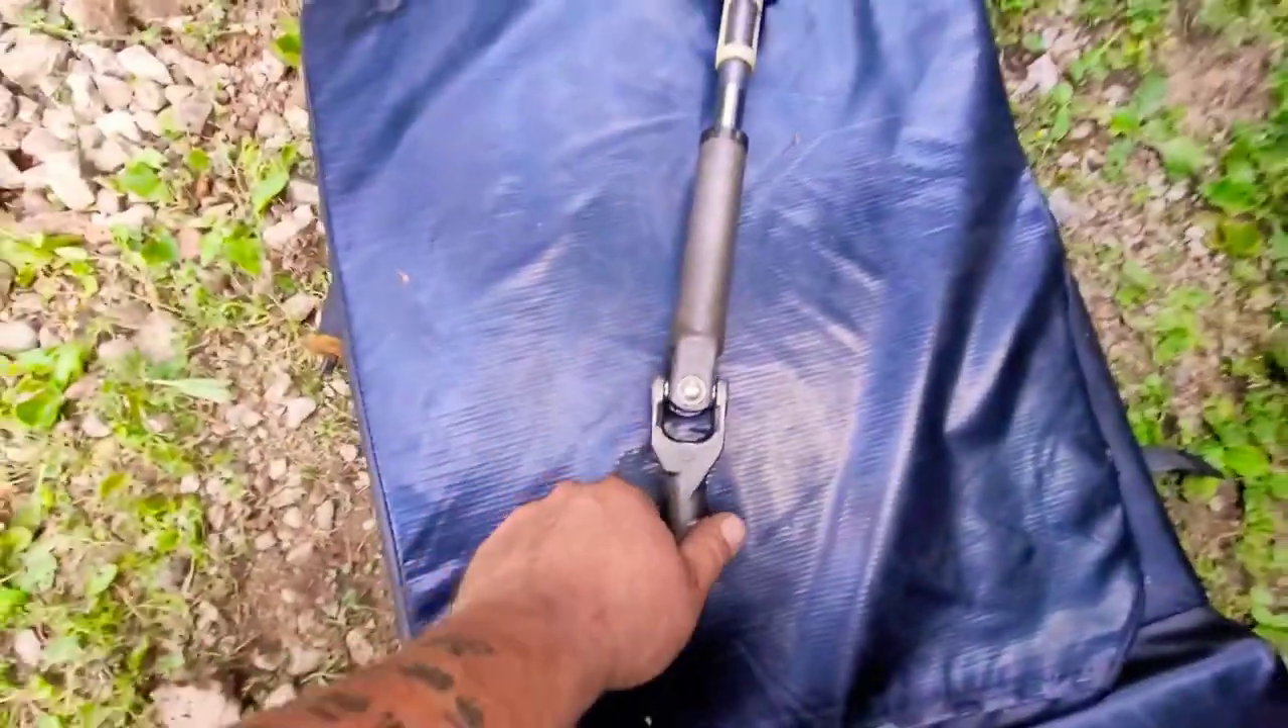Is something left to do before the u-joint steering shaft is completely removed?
No.